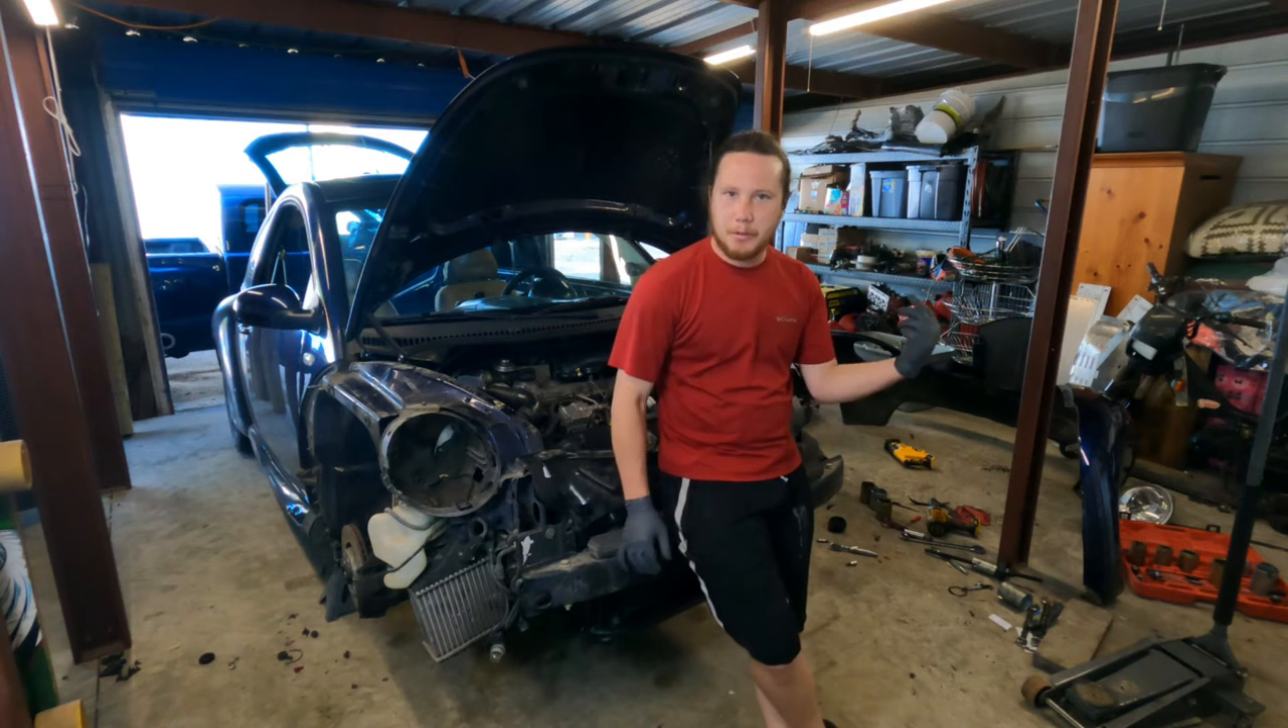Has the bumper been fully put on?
No.